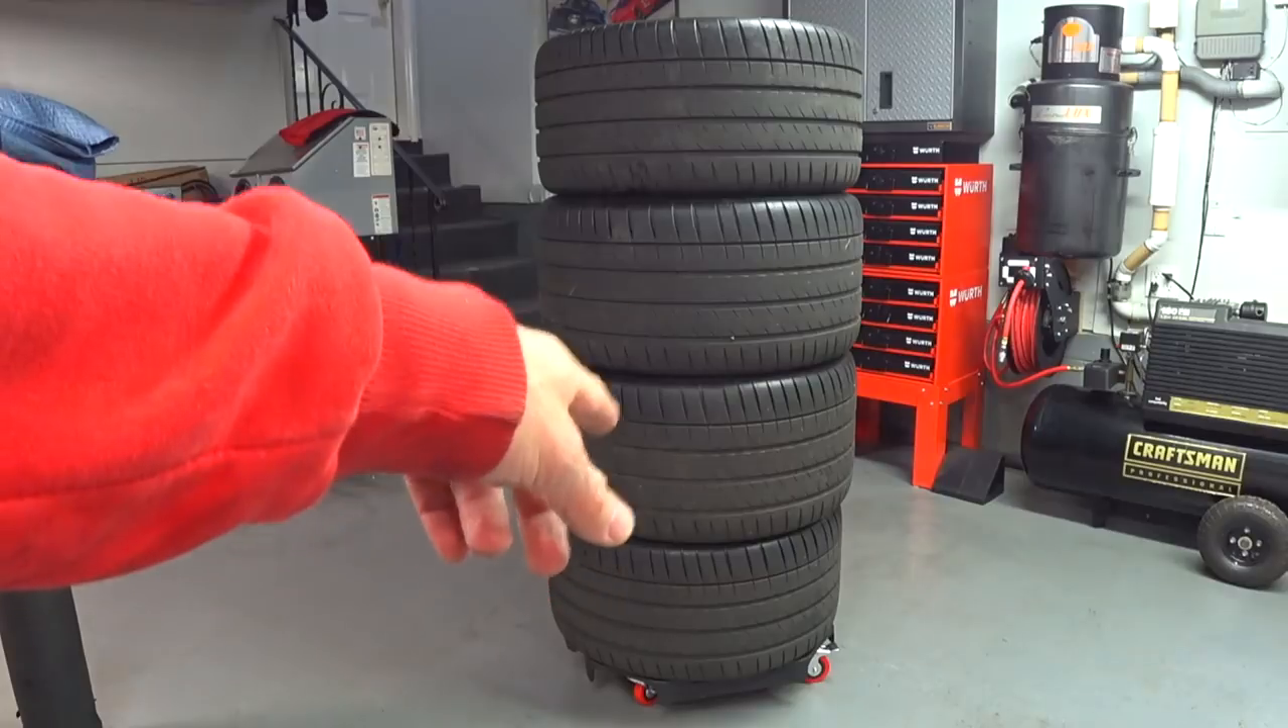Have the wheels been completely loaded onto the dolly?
Yes.